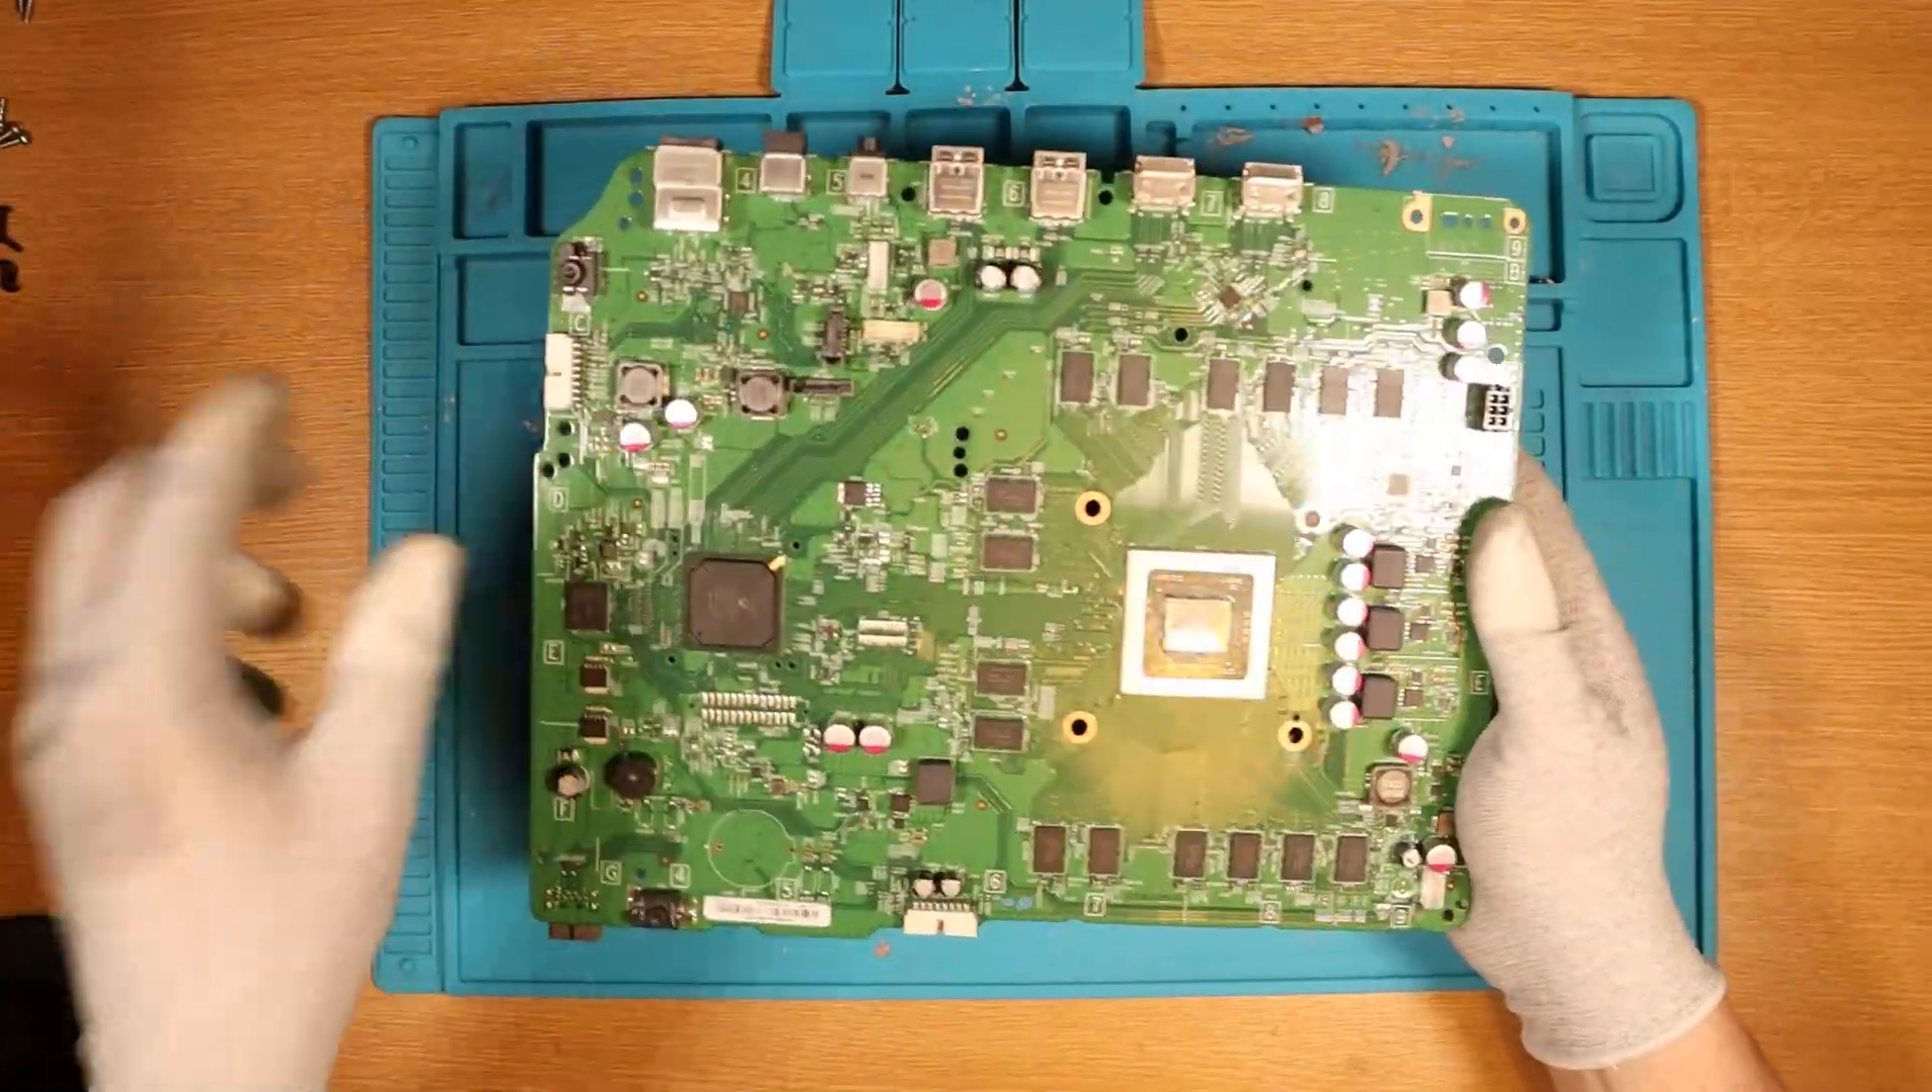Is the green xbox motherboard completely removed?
Yes.